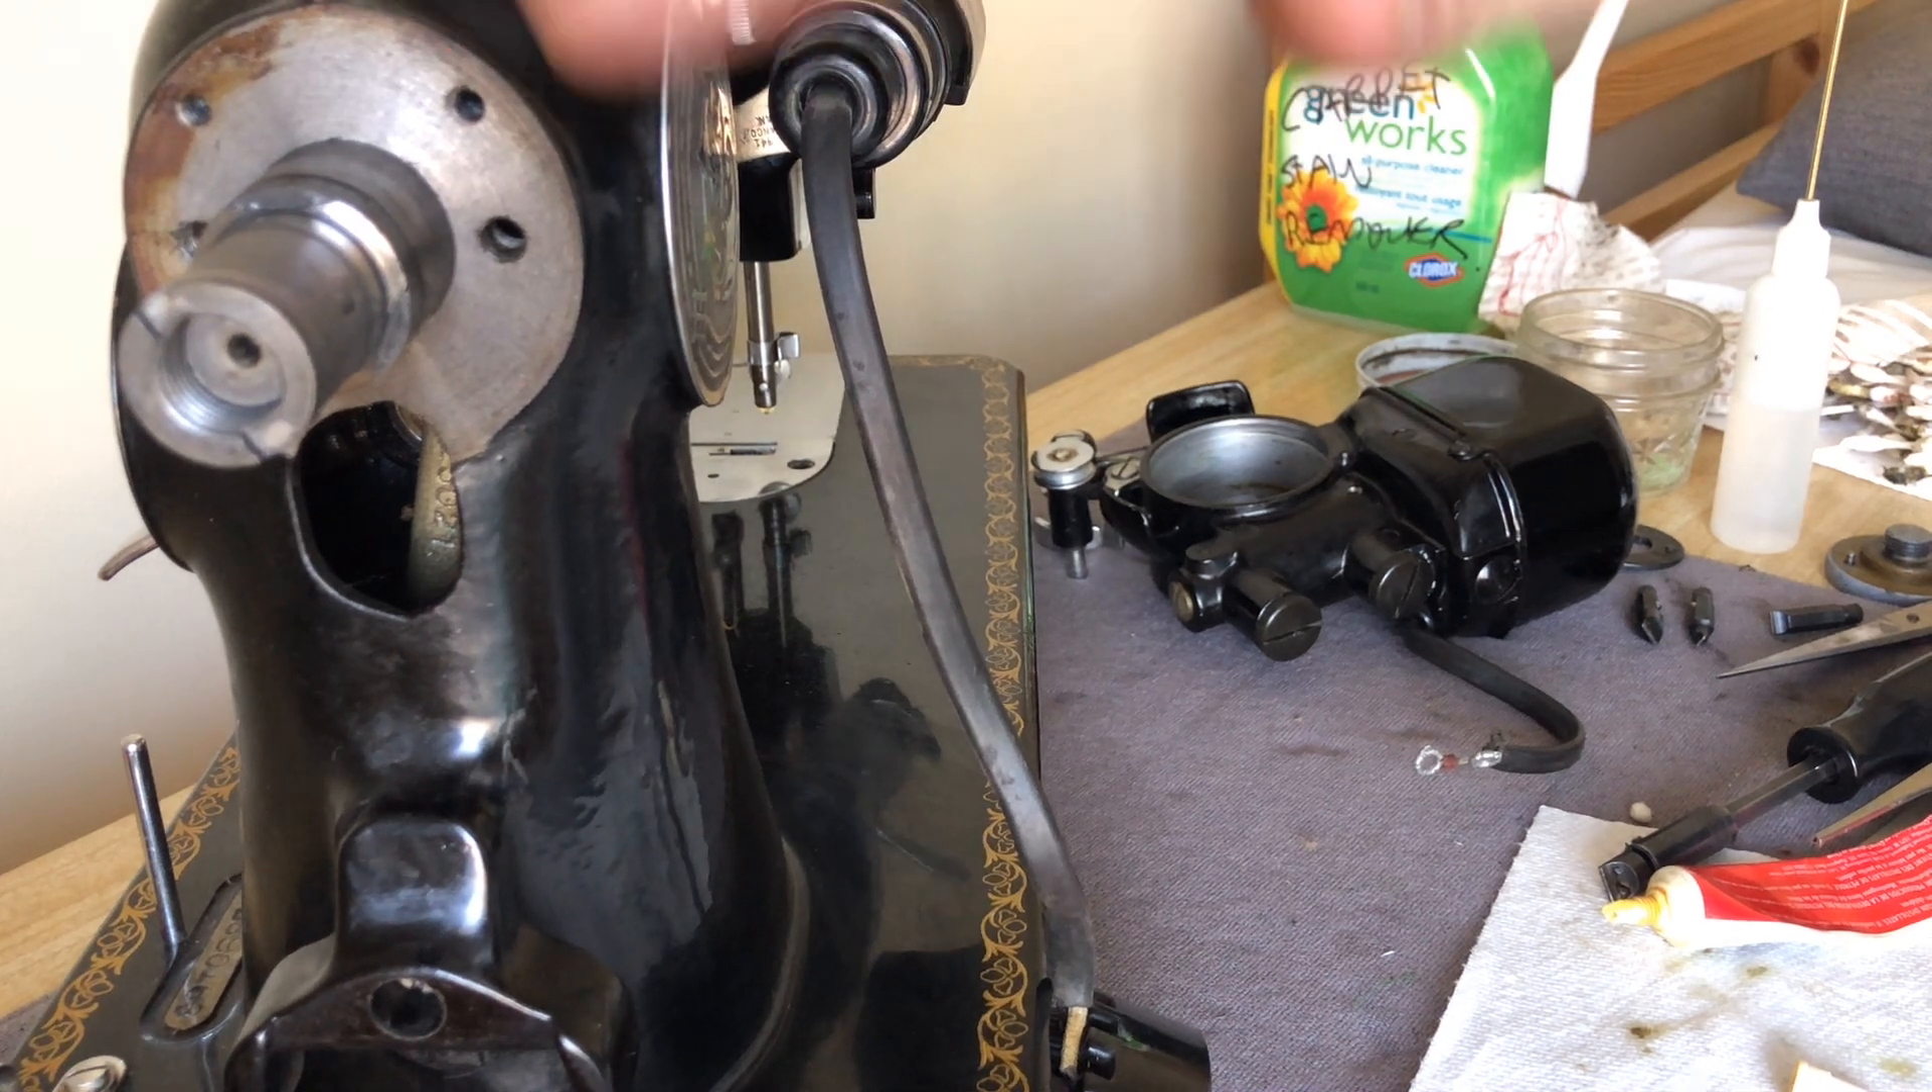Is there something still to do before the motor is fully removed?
No.